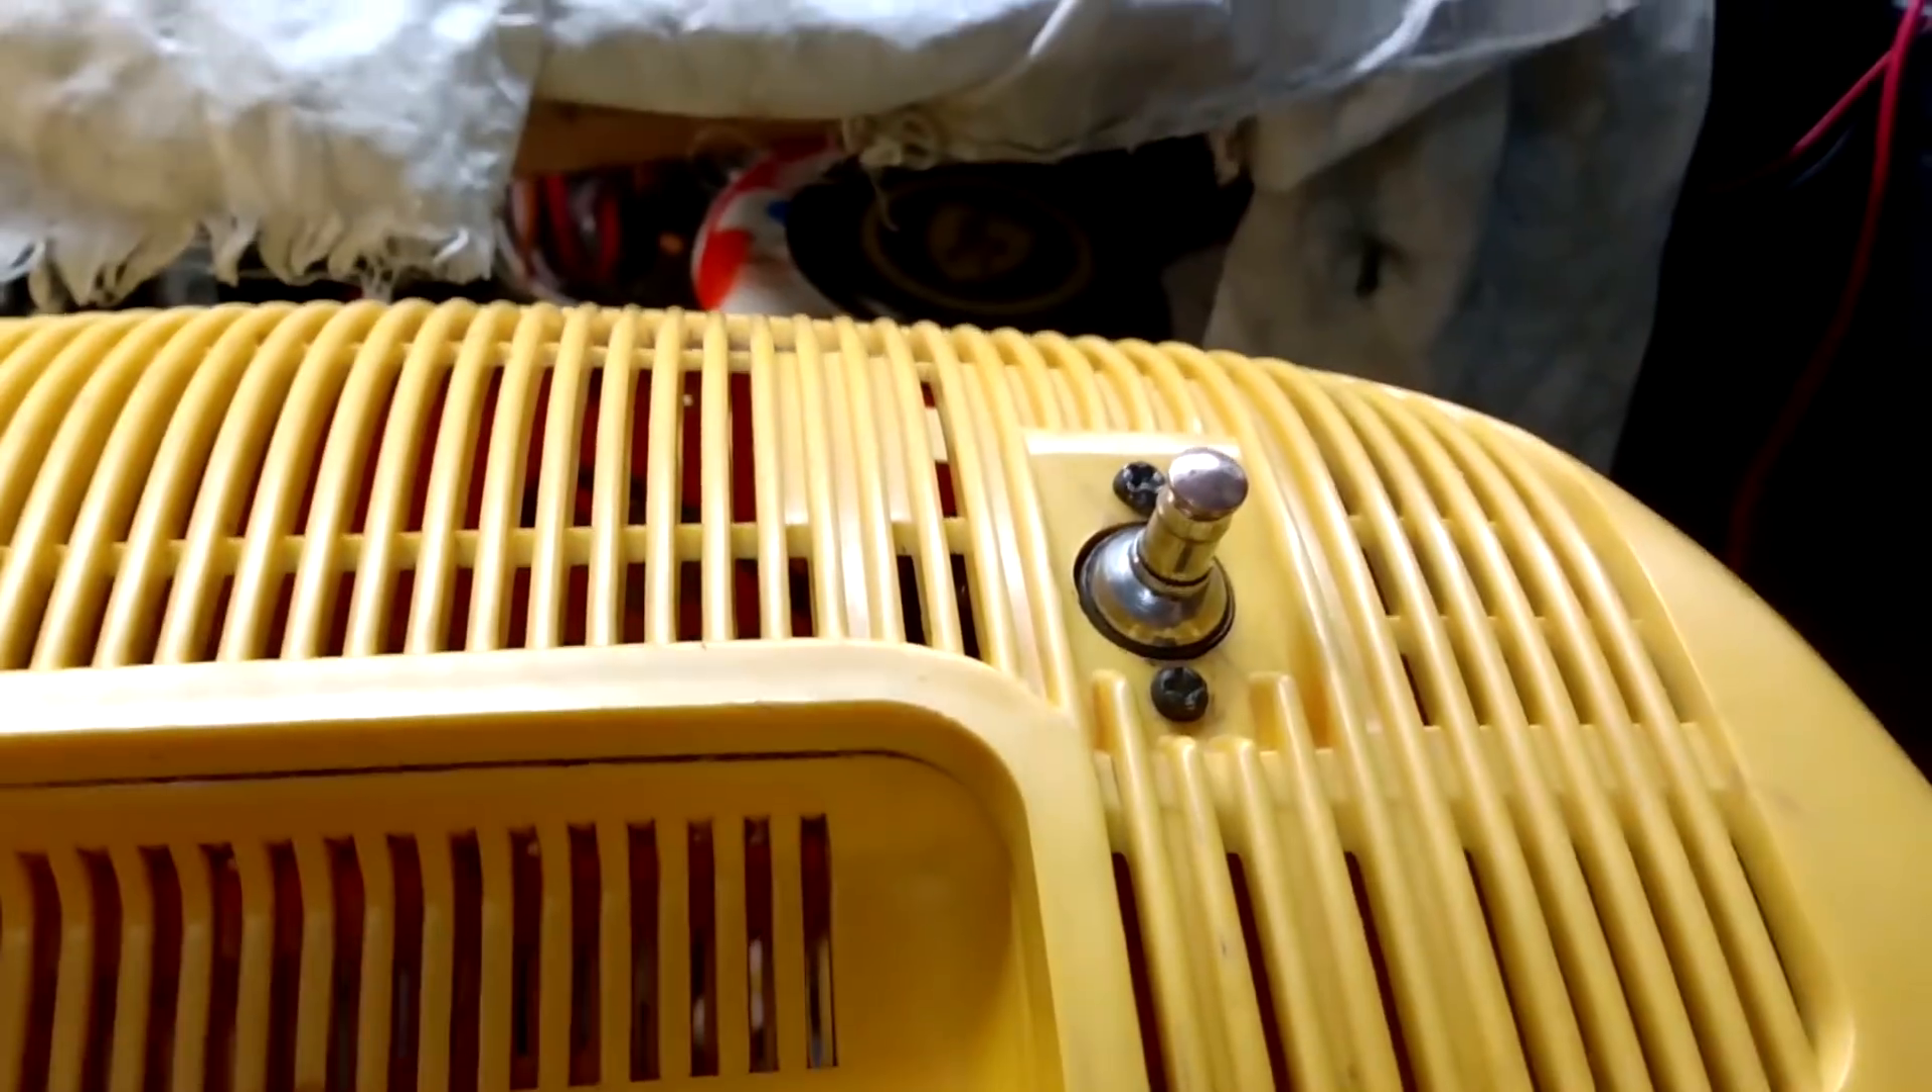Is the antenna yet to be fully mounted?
No.